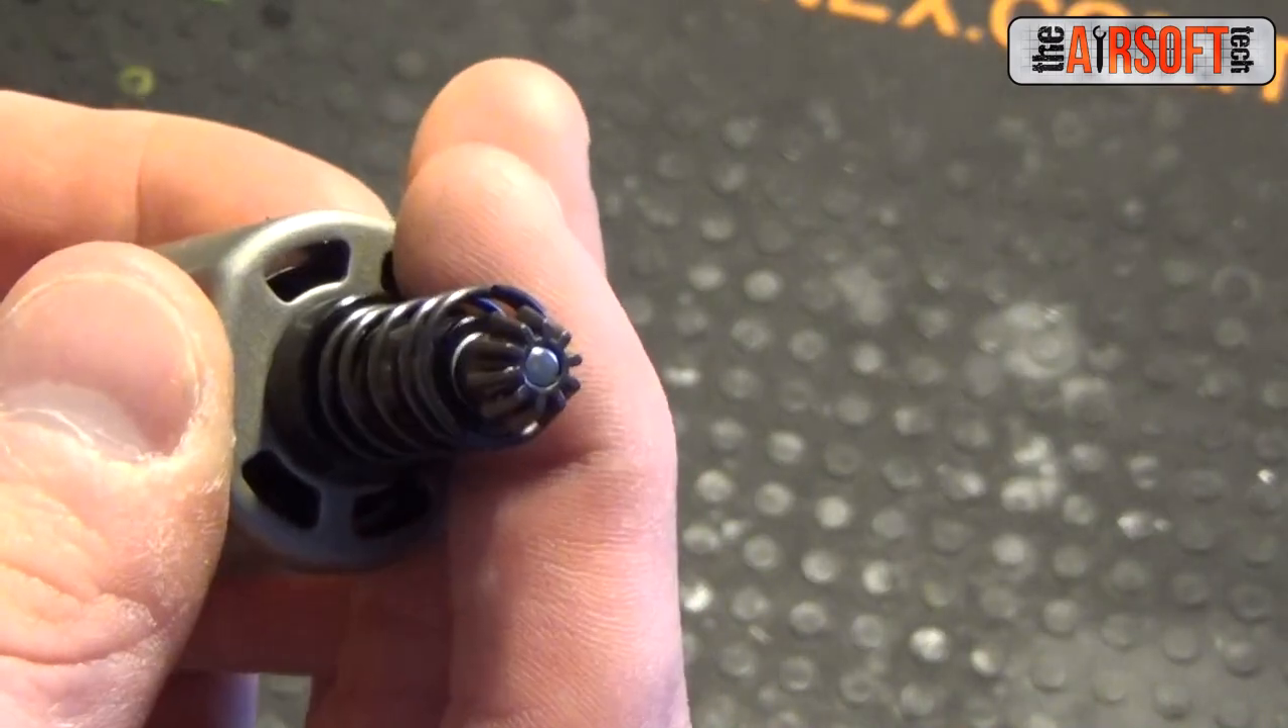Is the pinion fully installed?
Yes.